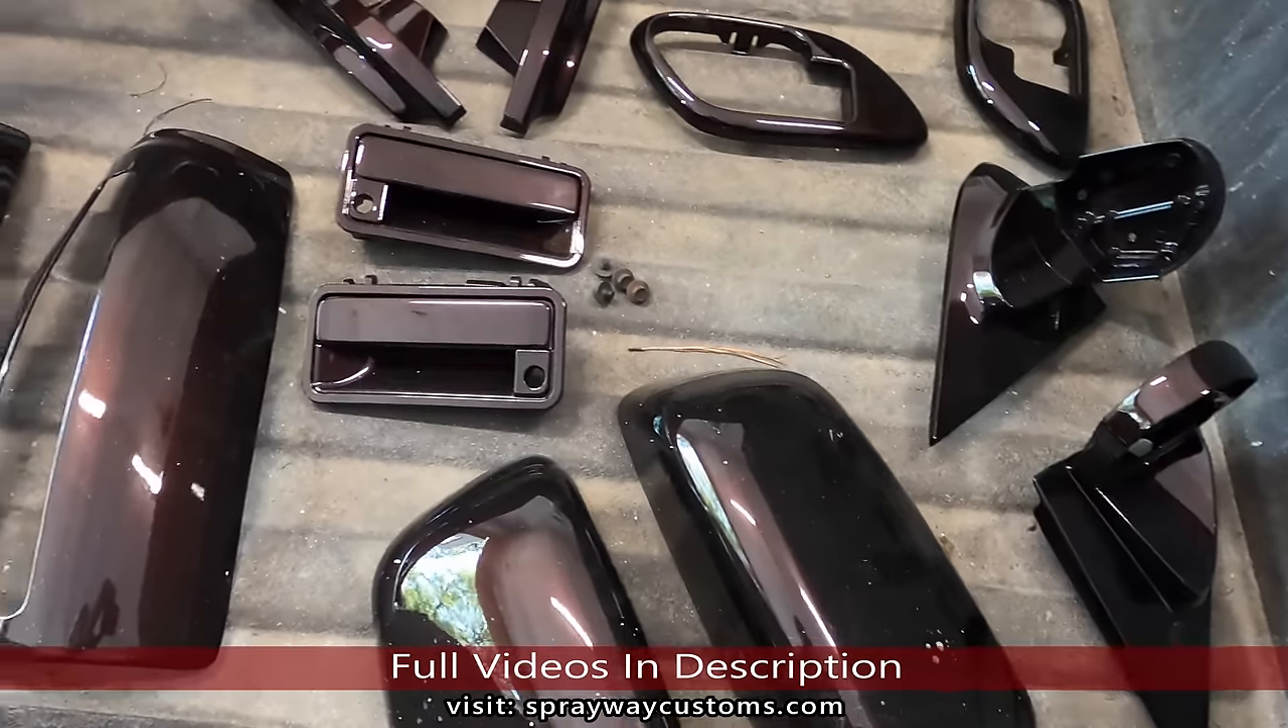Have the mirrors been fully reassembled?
No.